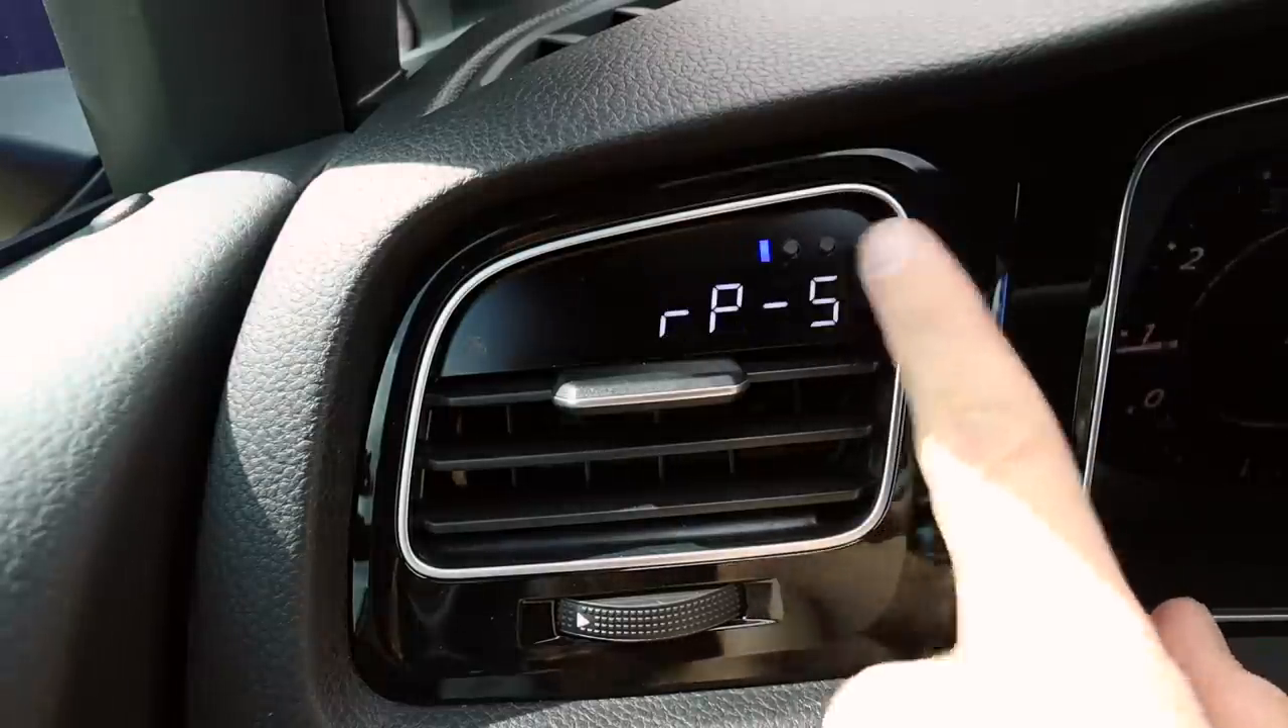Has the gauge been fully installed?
Yes.